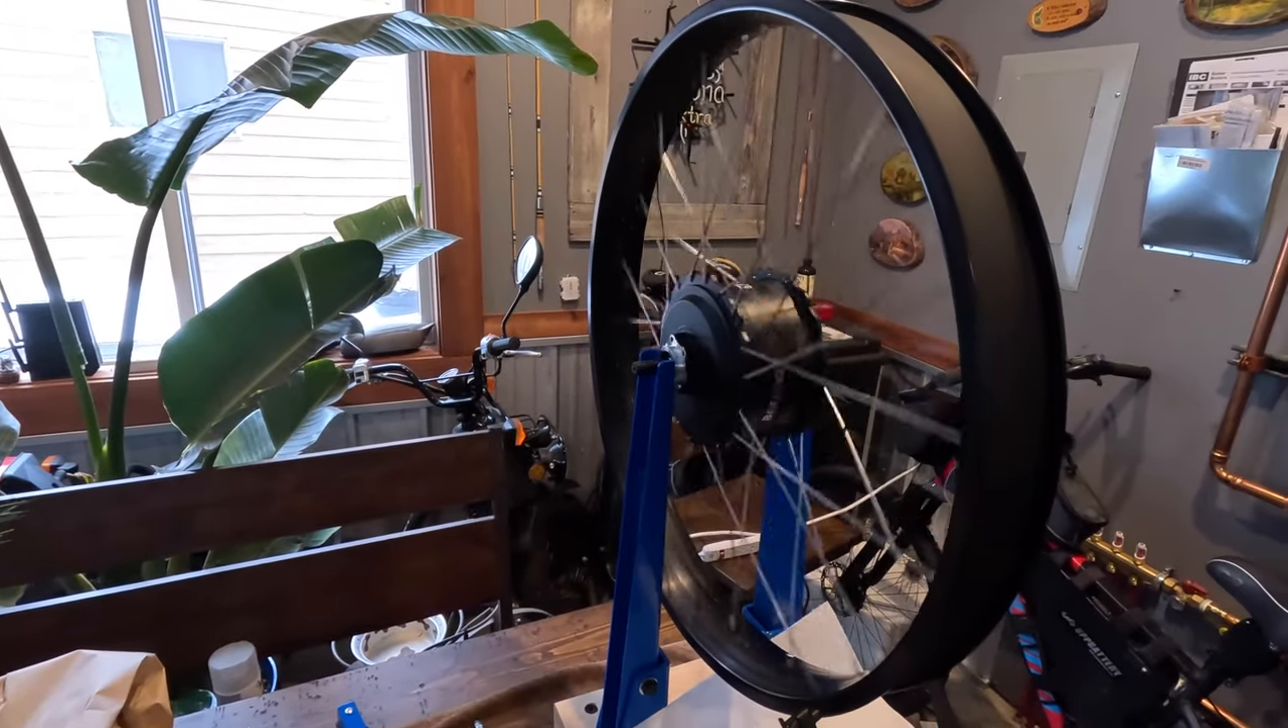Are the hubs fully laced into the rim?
Yes.